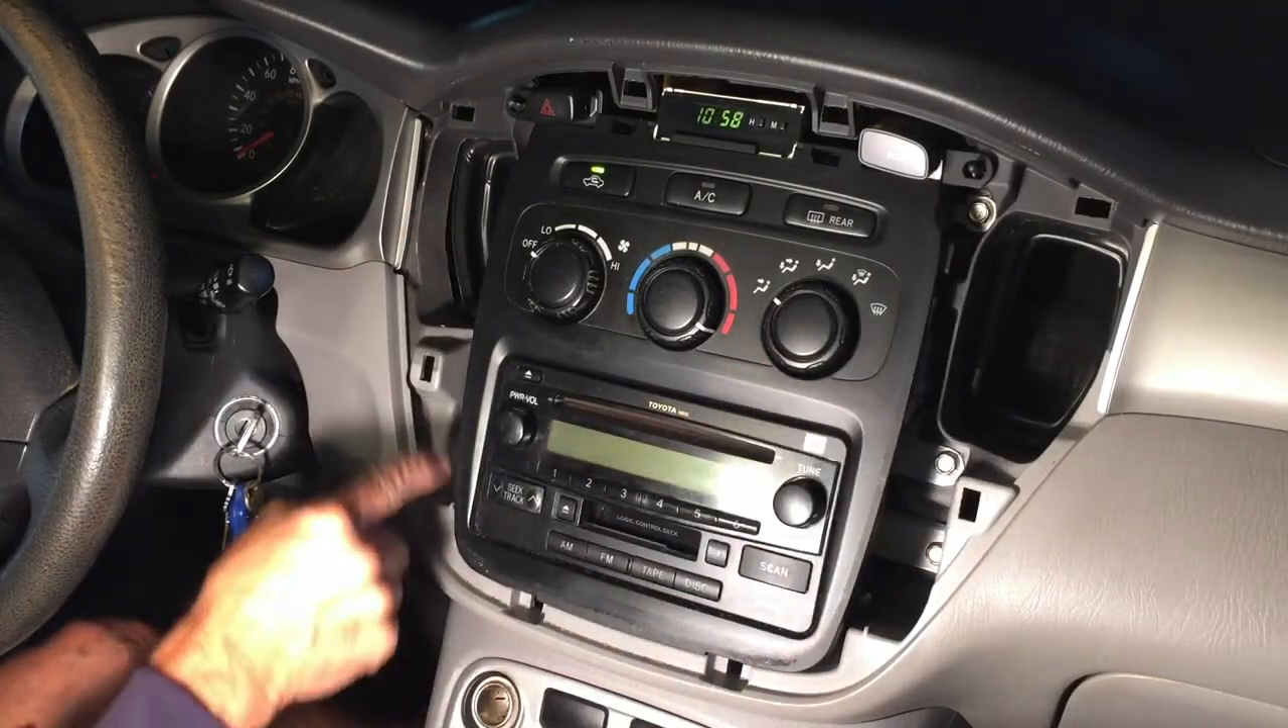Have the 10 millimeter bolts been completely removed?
No.